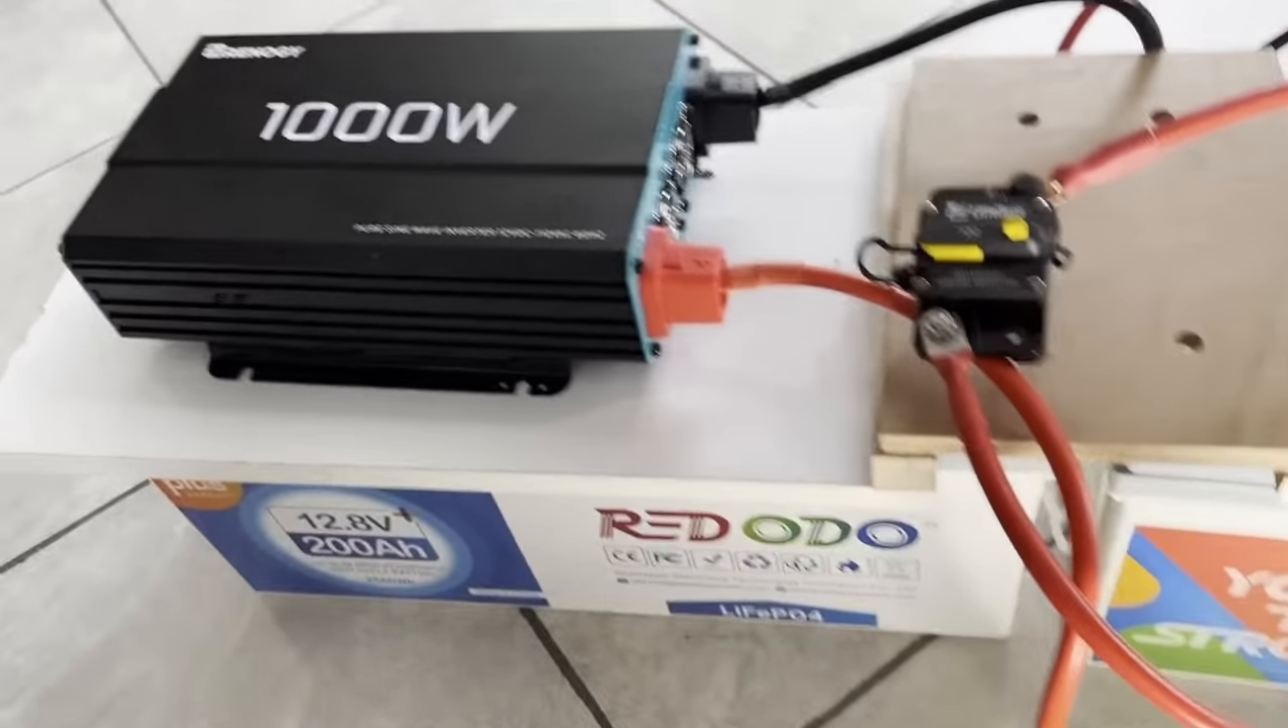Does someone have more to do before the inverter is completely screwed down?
Yes.